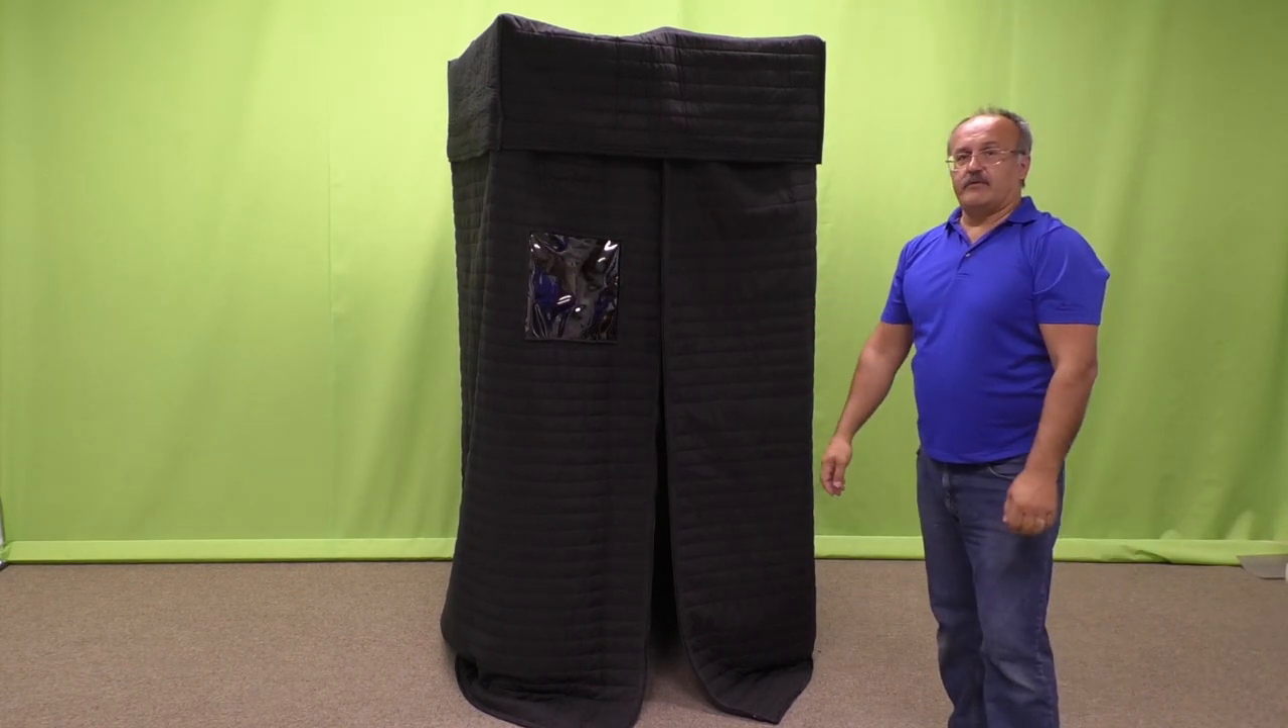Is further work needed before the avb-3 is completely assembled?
No.